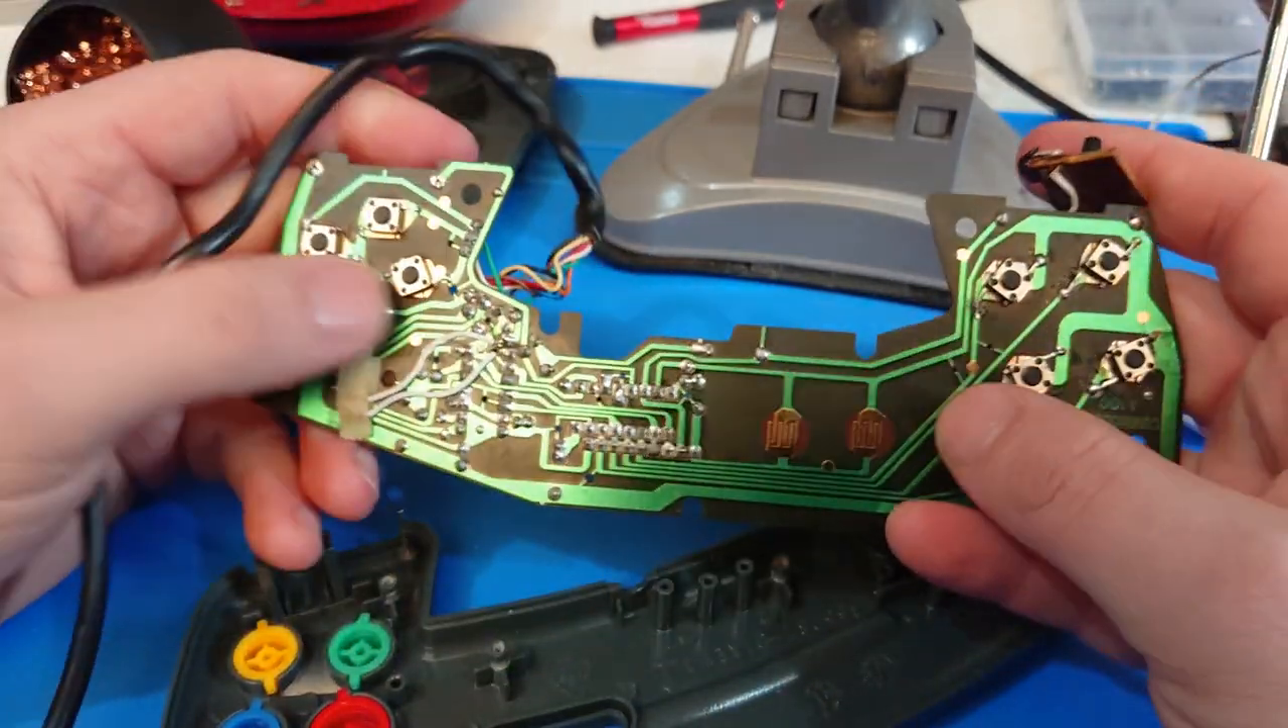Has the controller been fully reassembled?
No.